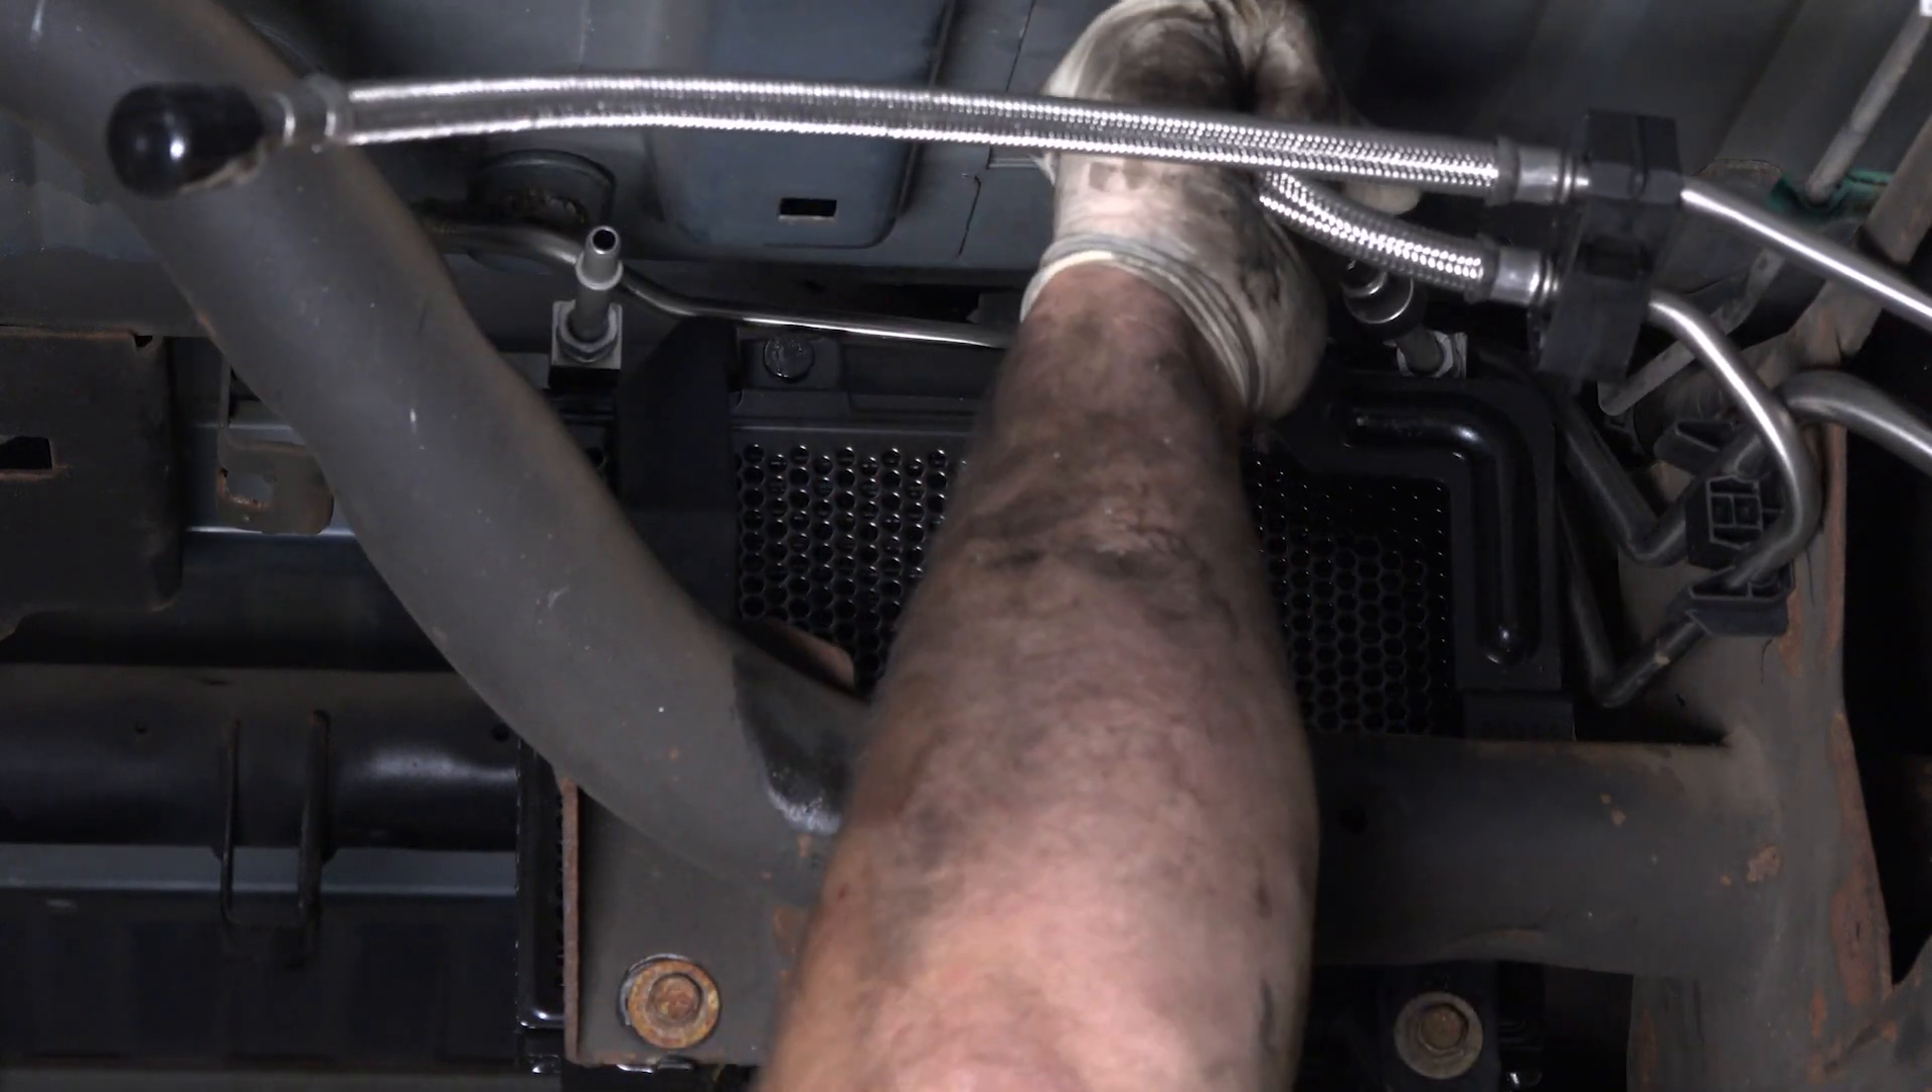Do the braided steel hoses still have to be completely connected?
Yes.